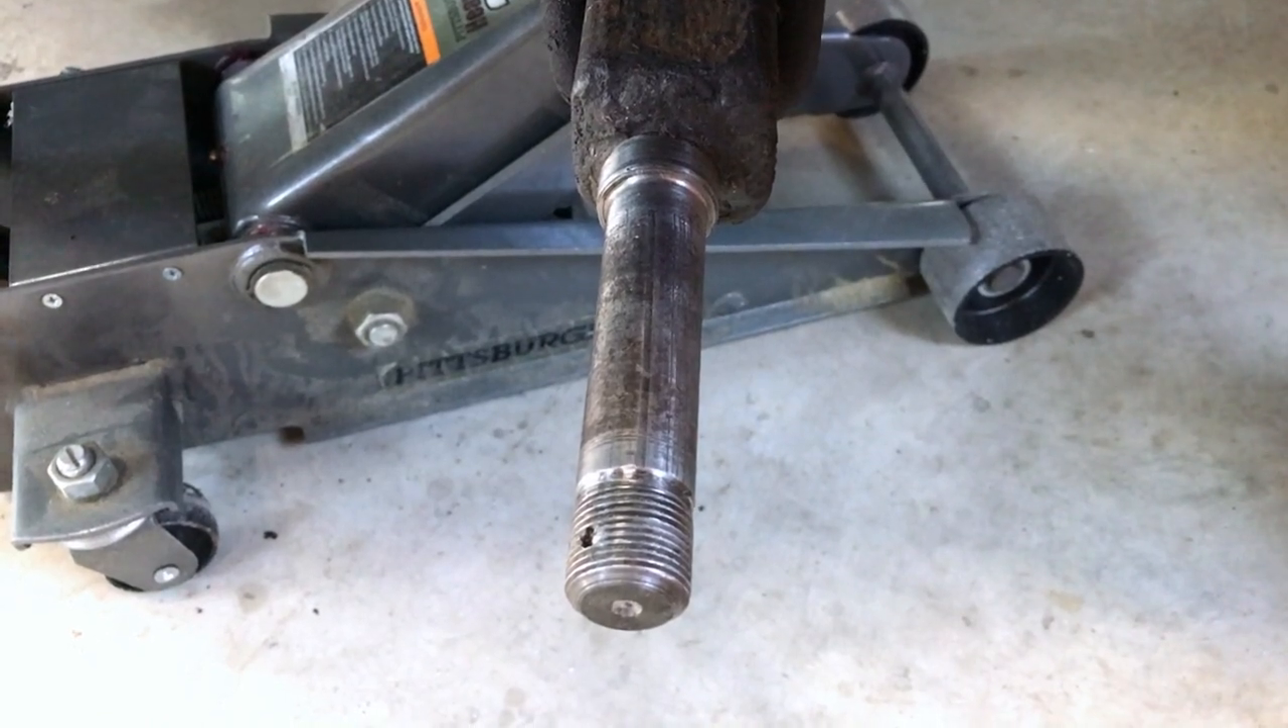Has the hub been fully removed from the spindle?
Yes.